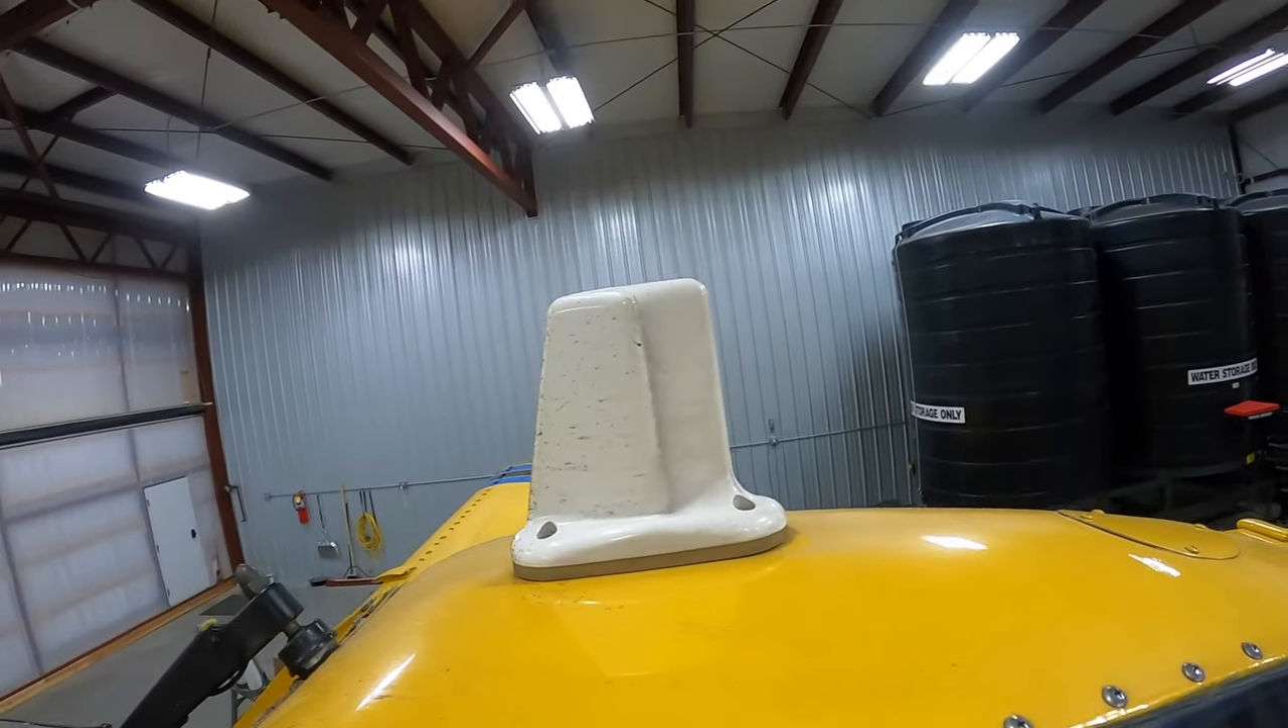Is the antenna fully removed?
No.